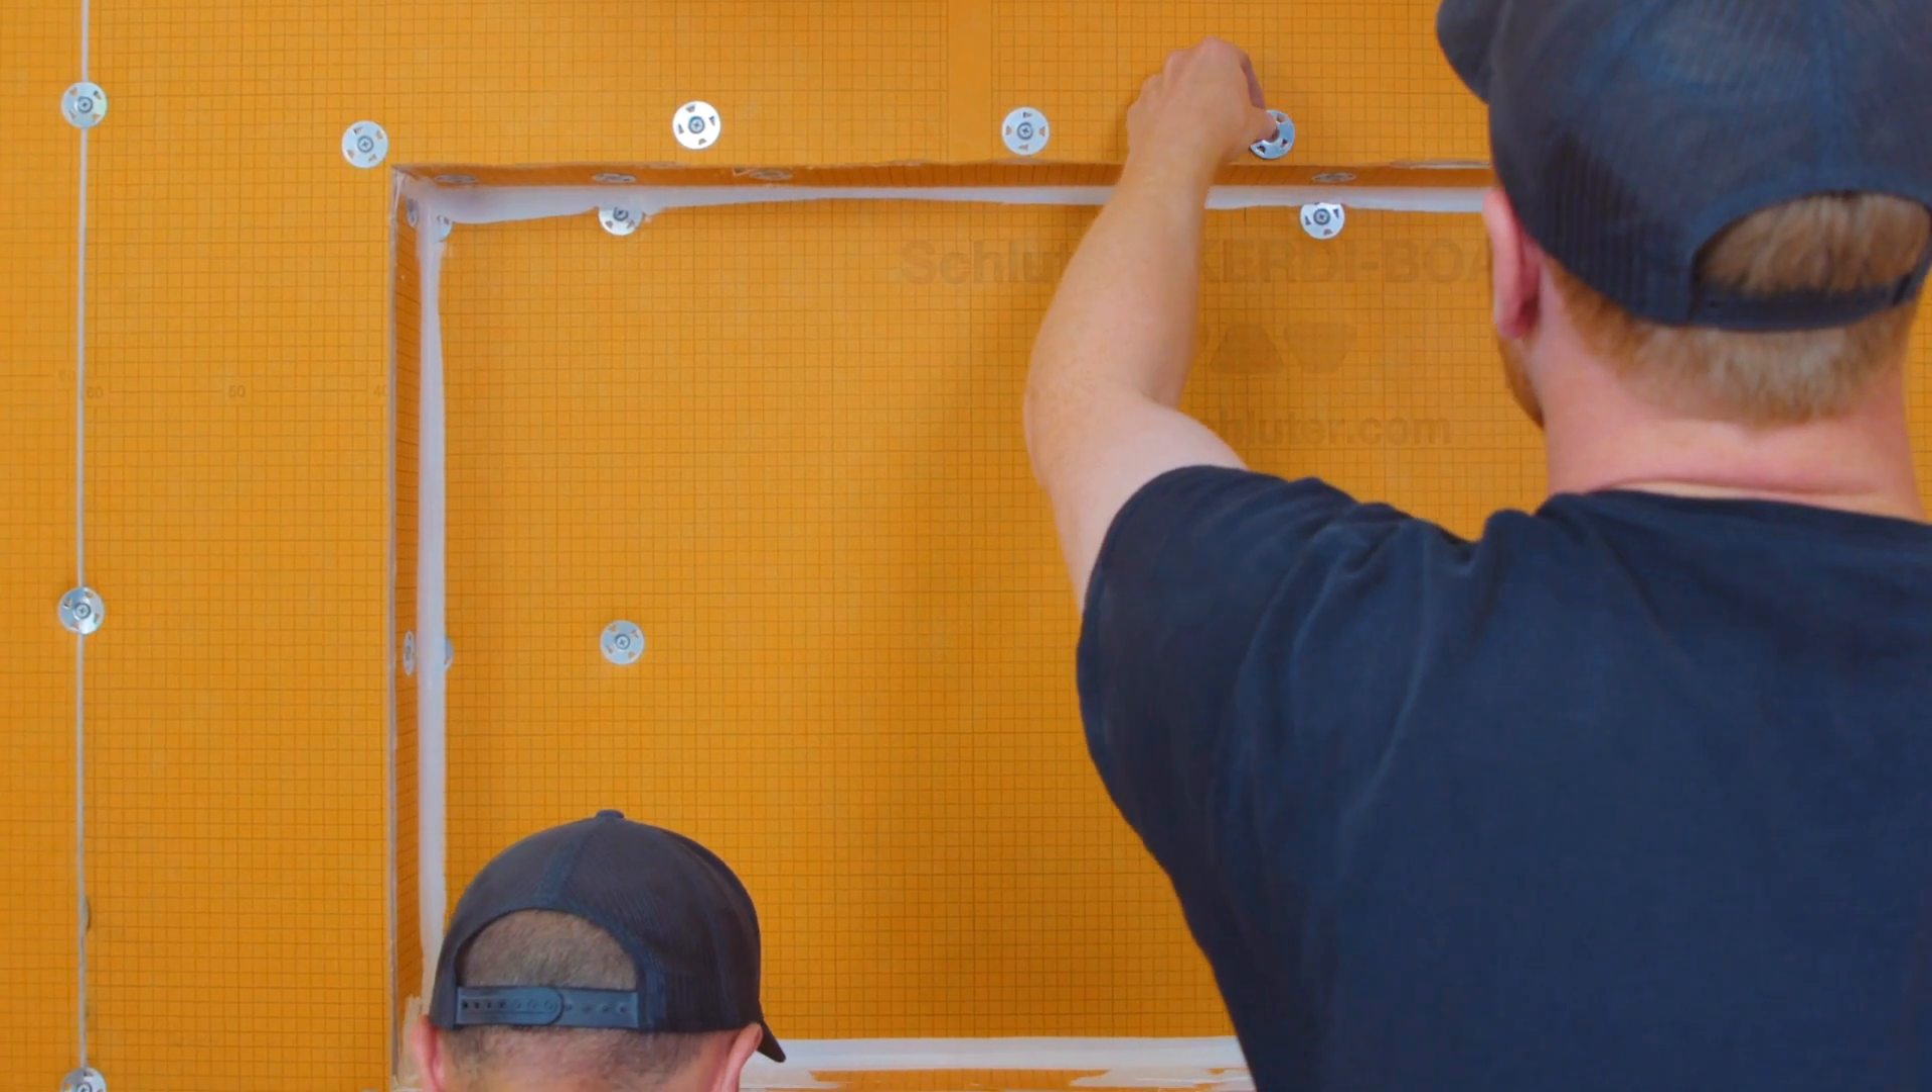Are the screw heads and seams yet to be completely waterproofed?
Yes.